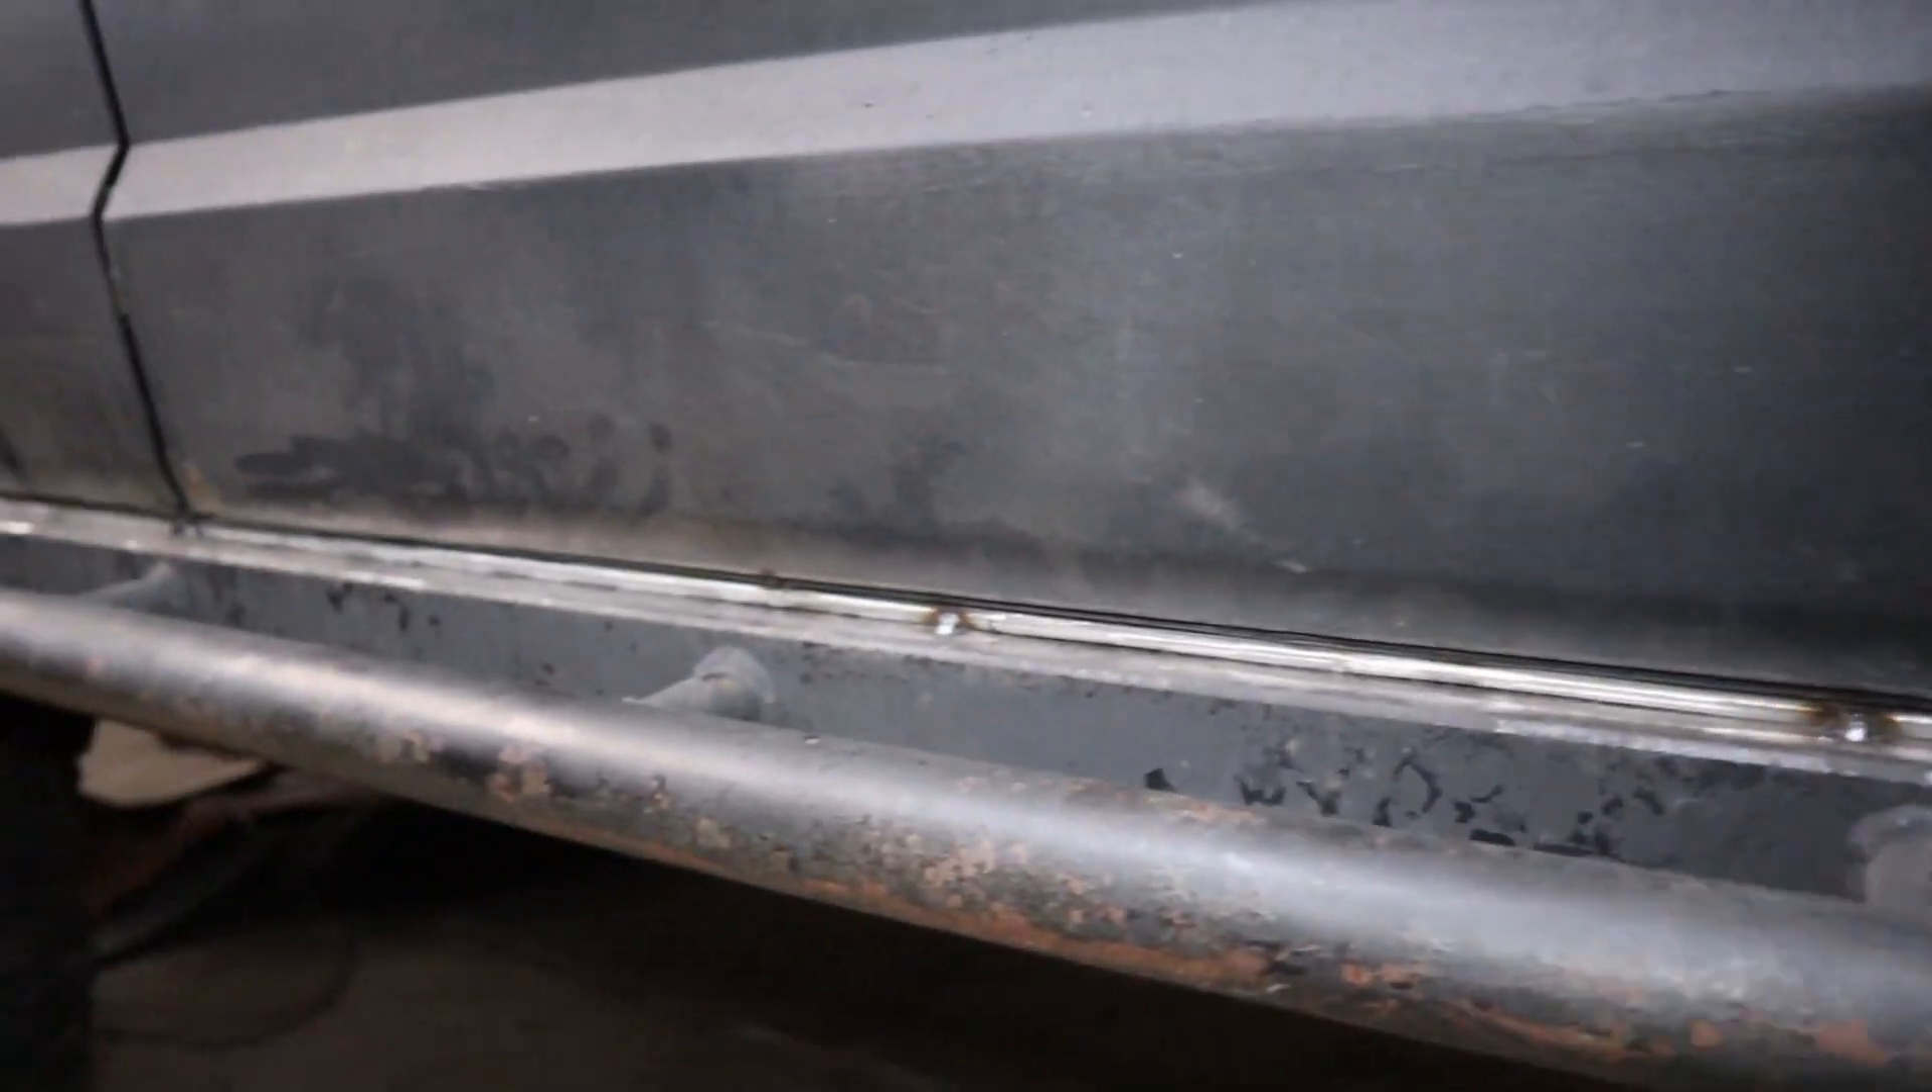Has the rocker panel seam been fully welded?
No.